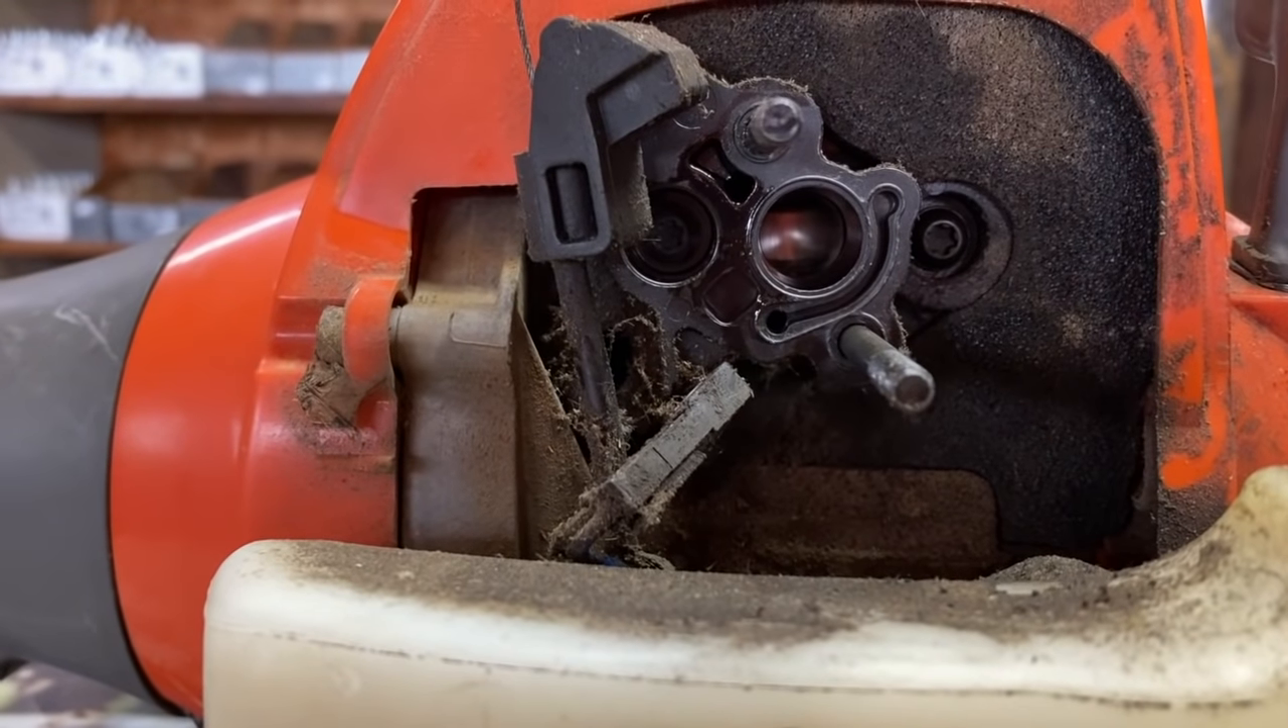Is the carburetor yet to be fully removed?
No.